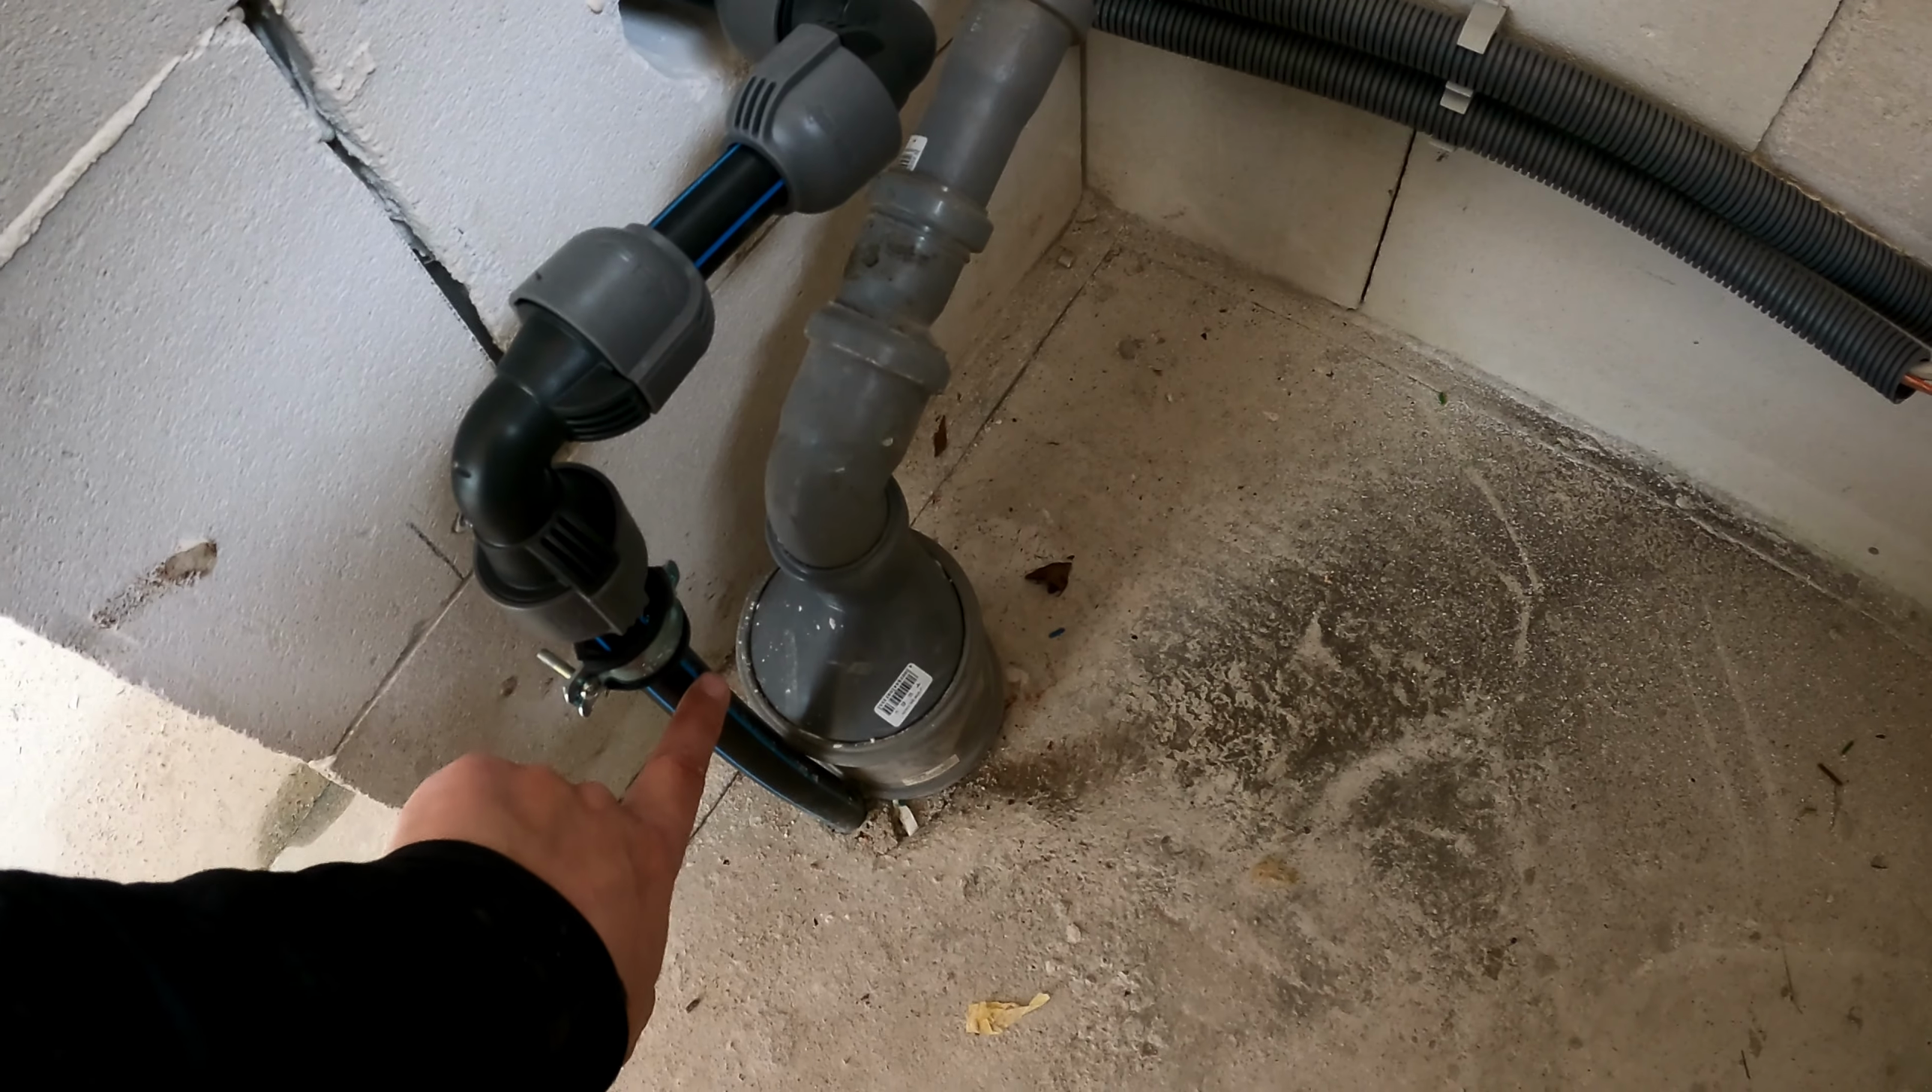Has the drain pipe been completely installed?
Yes.